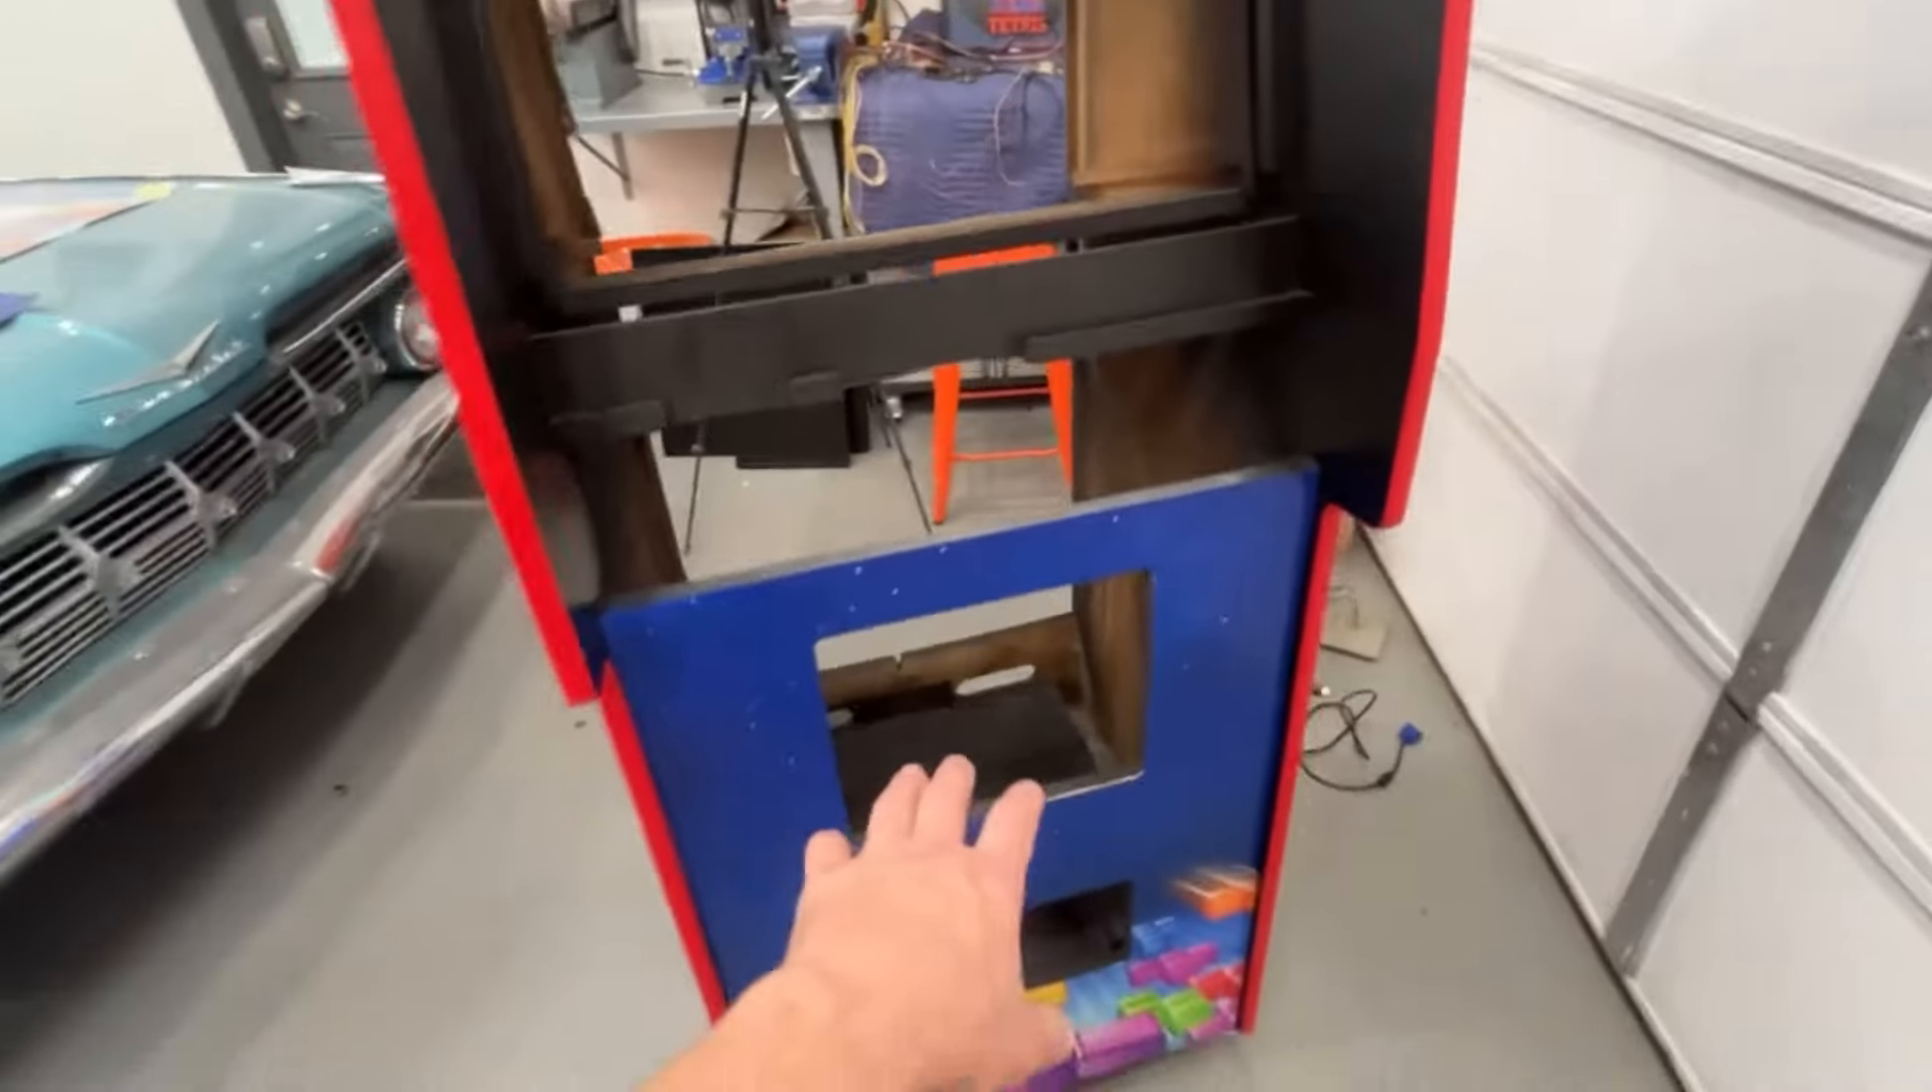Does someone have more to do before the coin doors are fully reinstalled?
Yes.